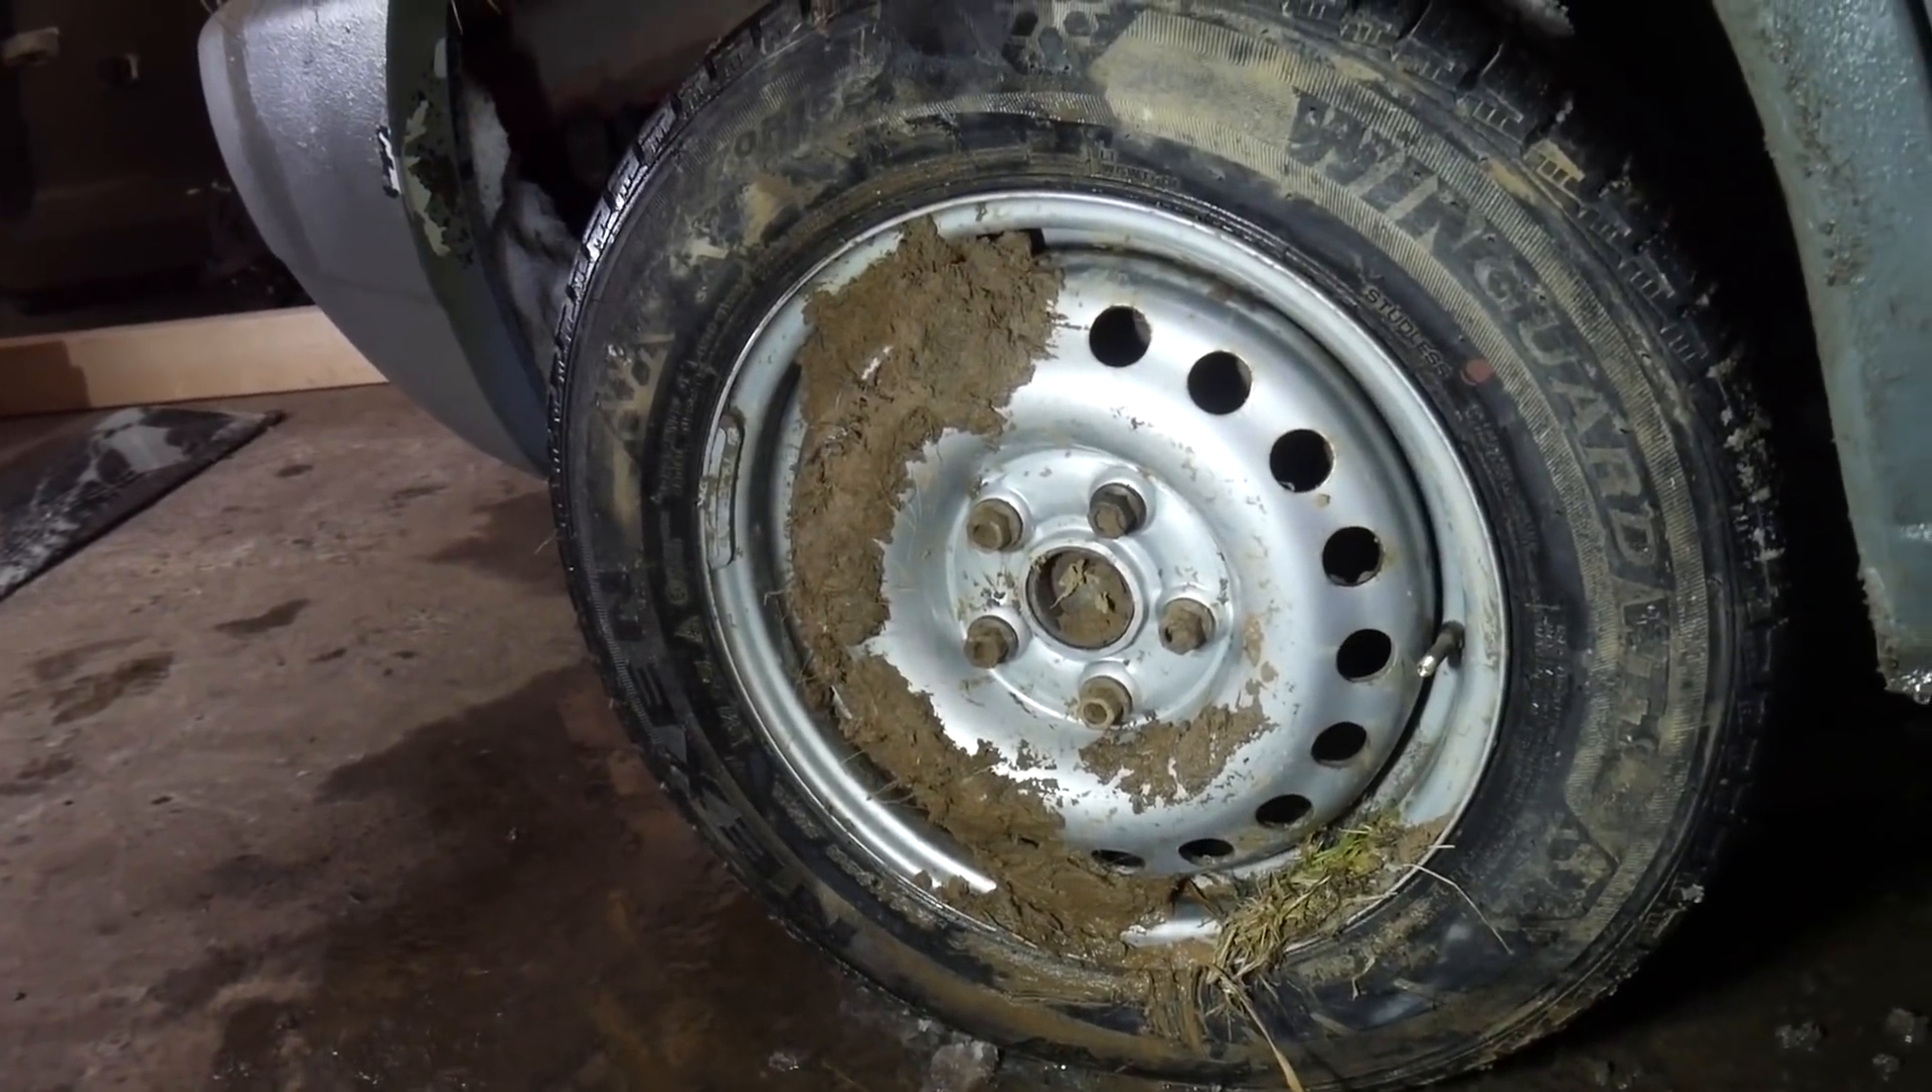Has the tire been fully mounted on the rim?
Yes.